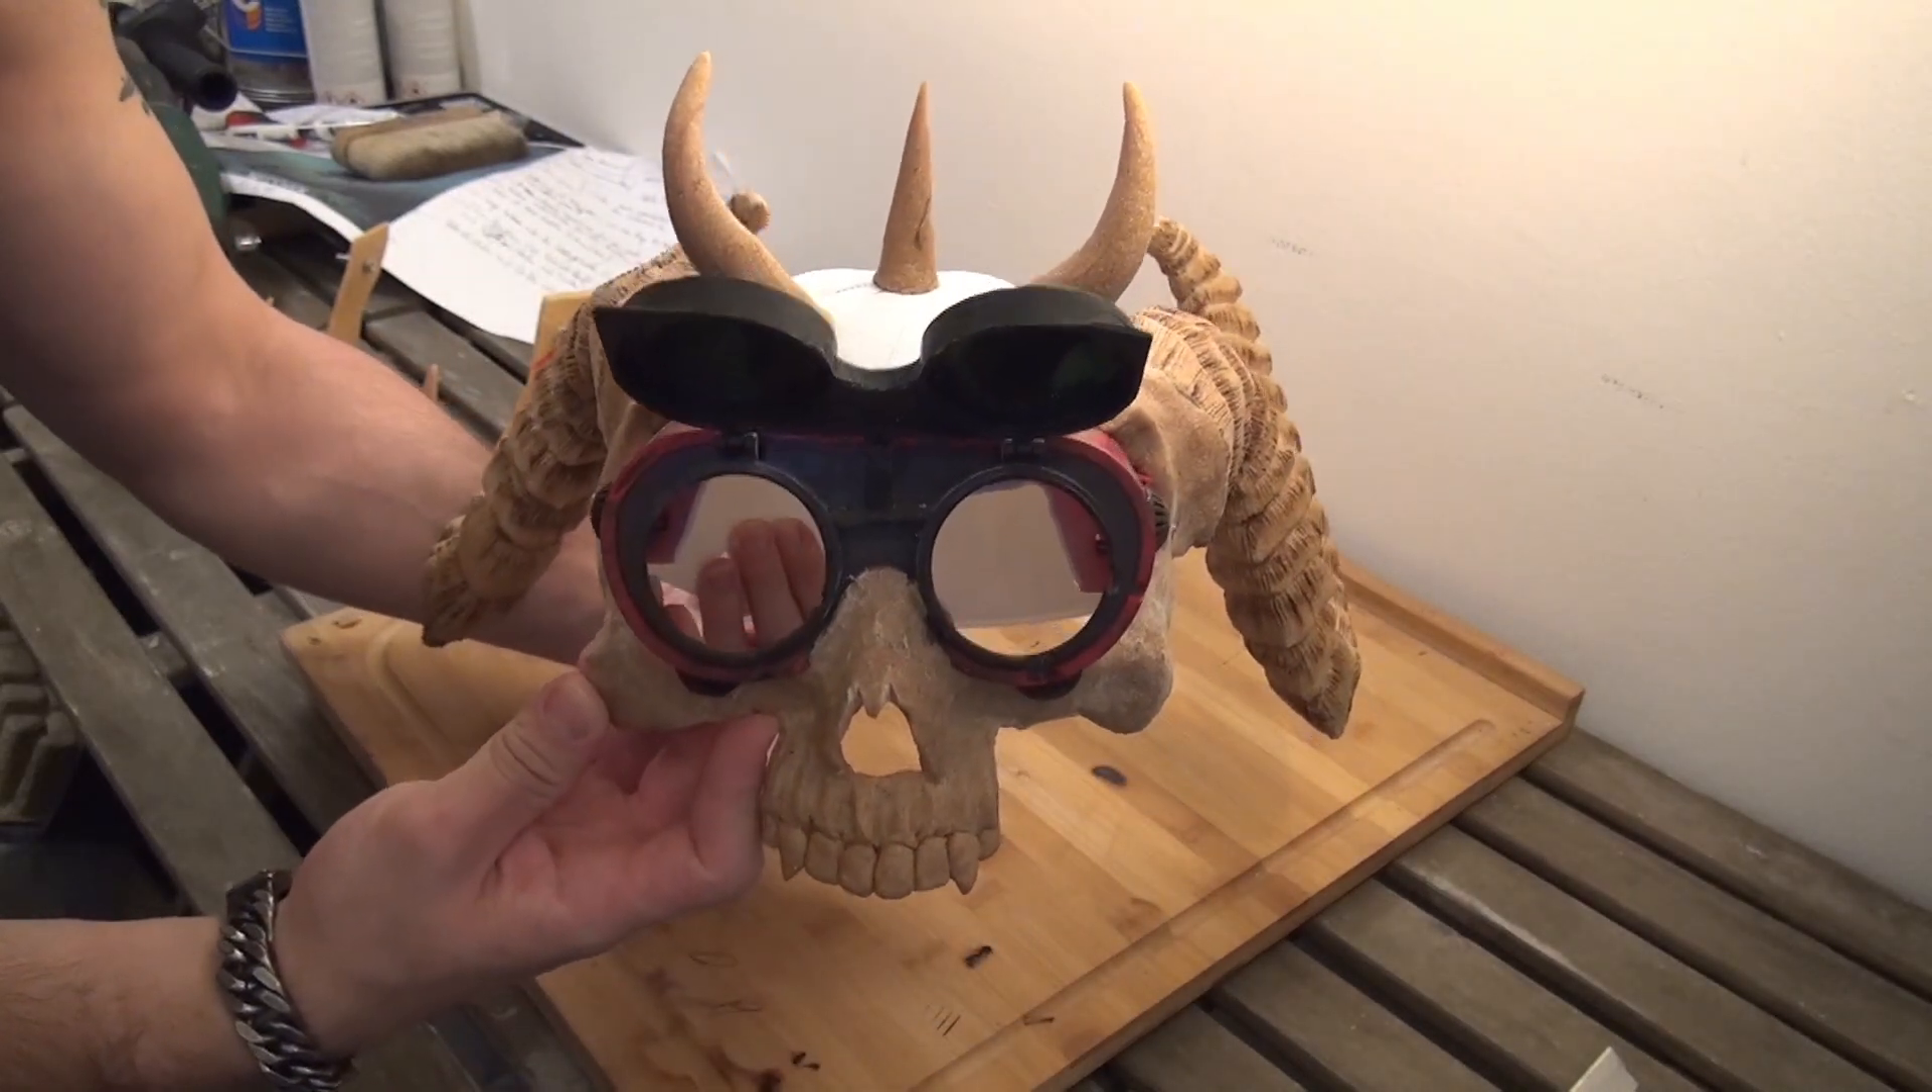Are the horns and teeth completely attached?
Yes.